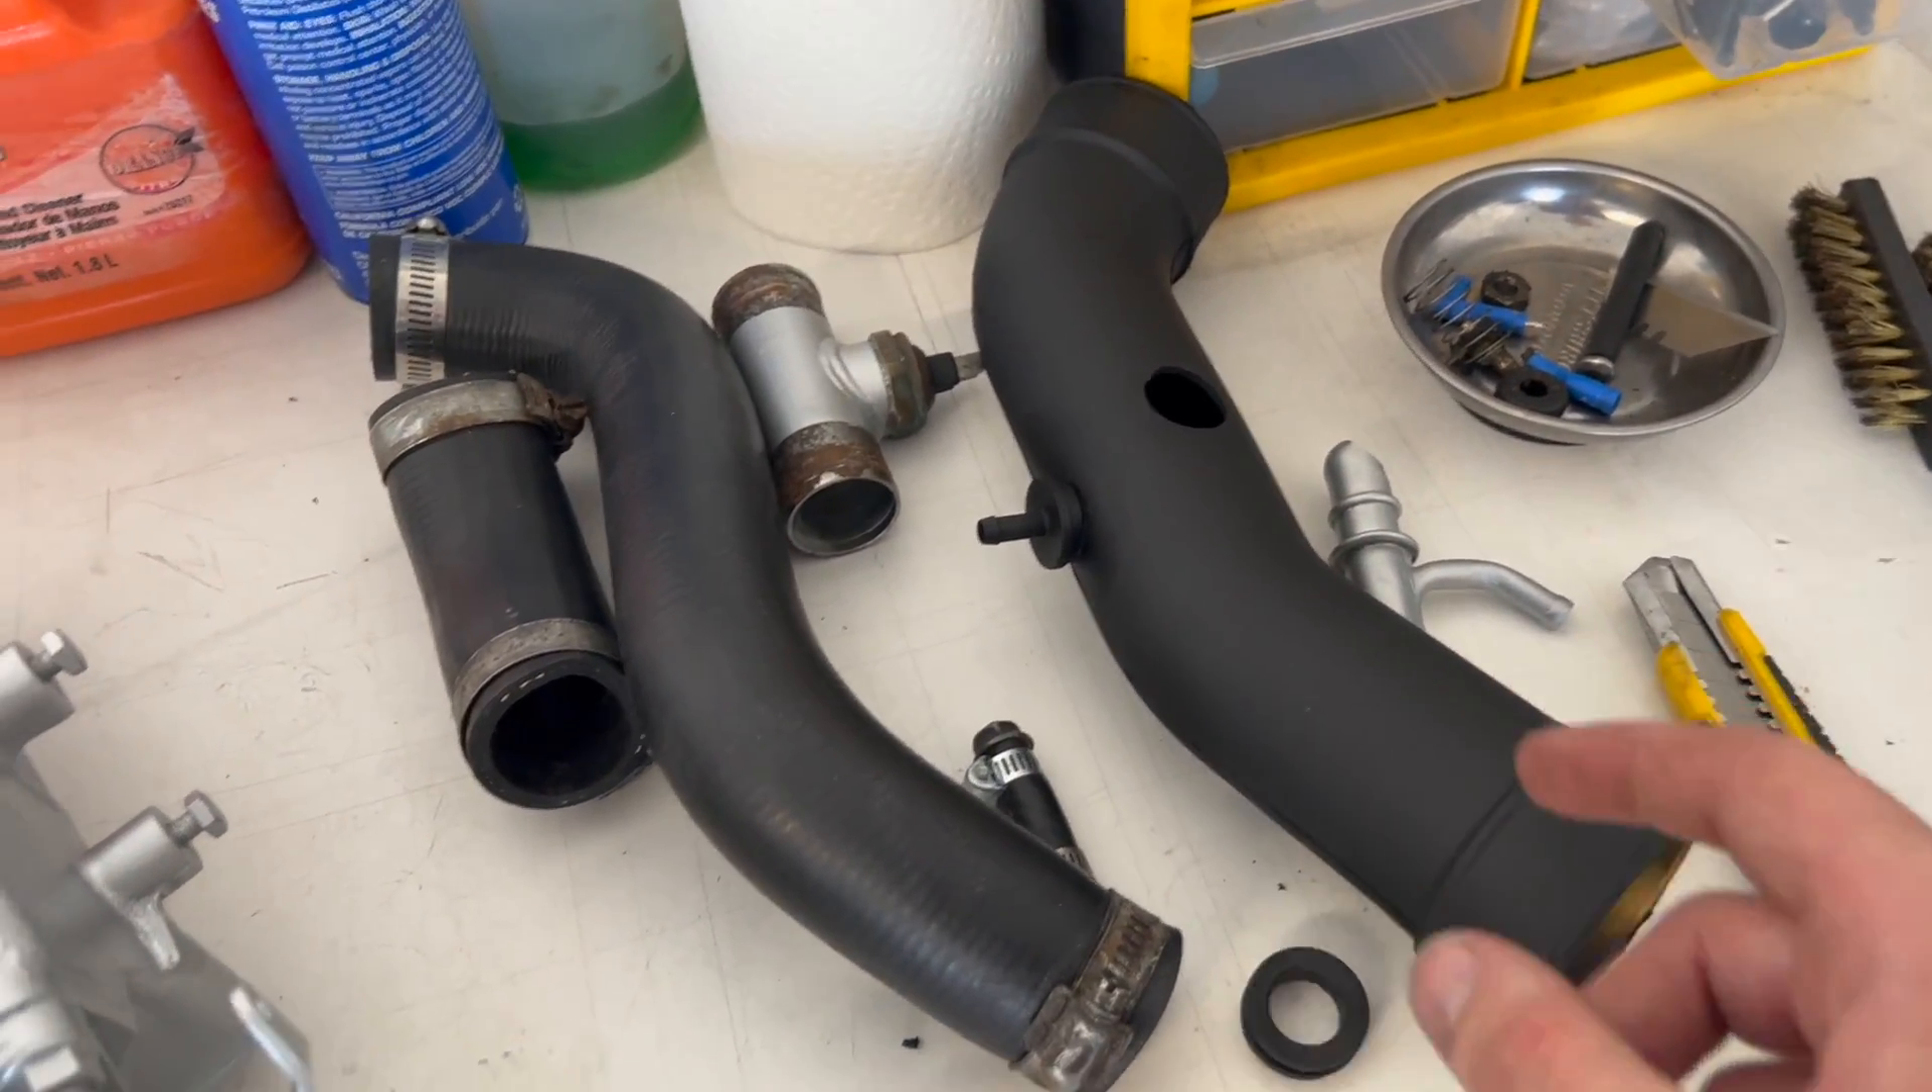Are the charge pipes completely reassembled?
No.